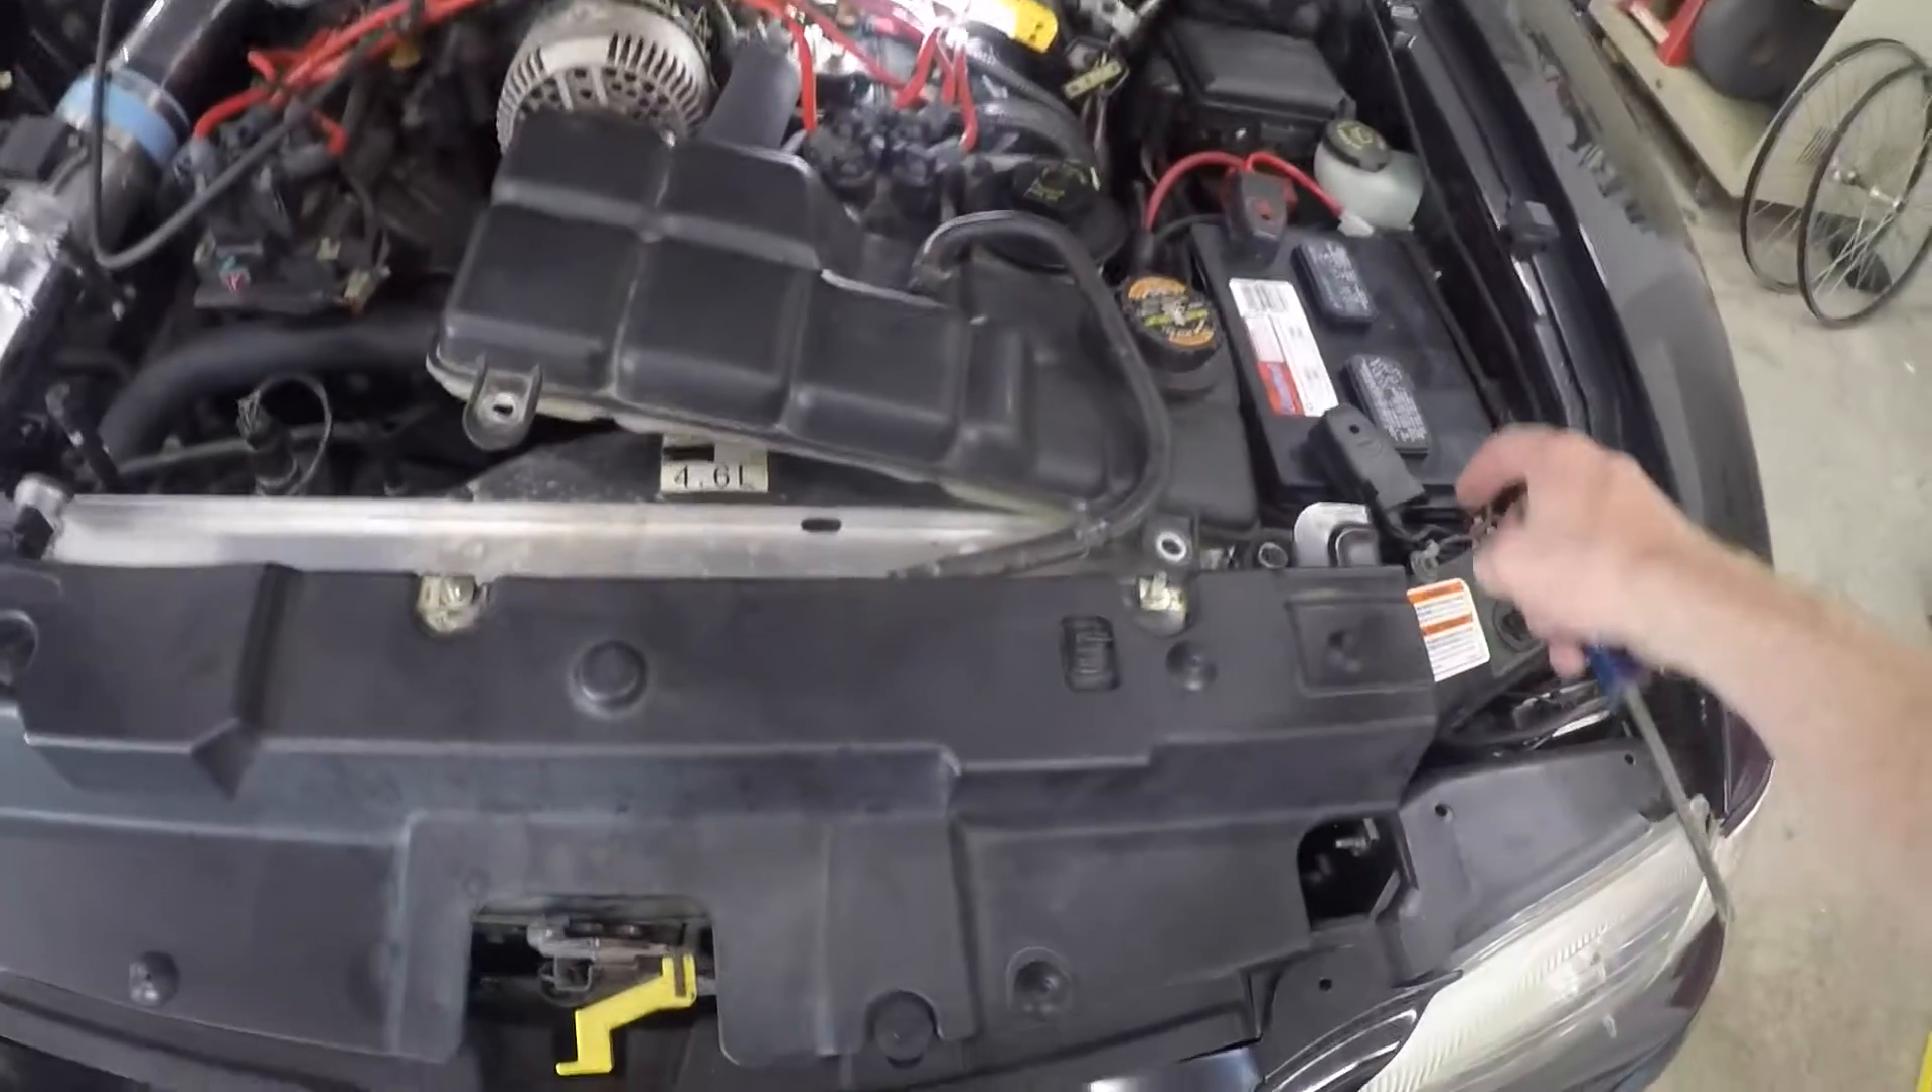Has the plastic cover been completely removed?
No.